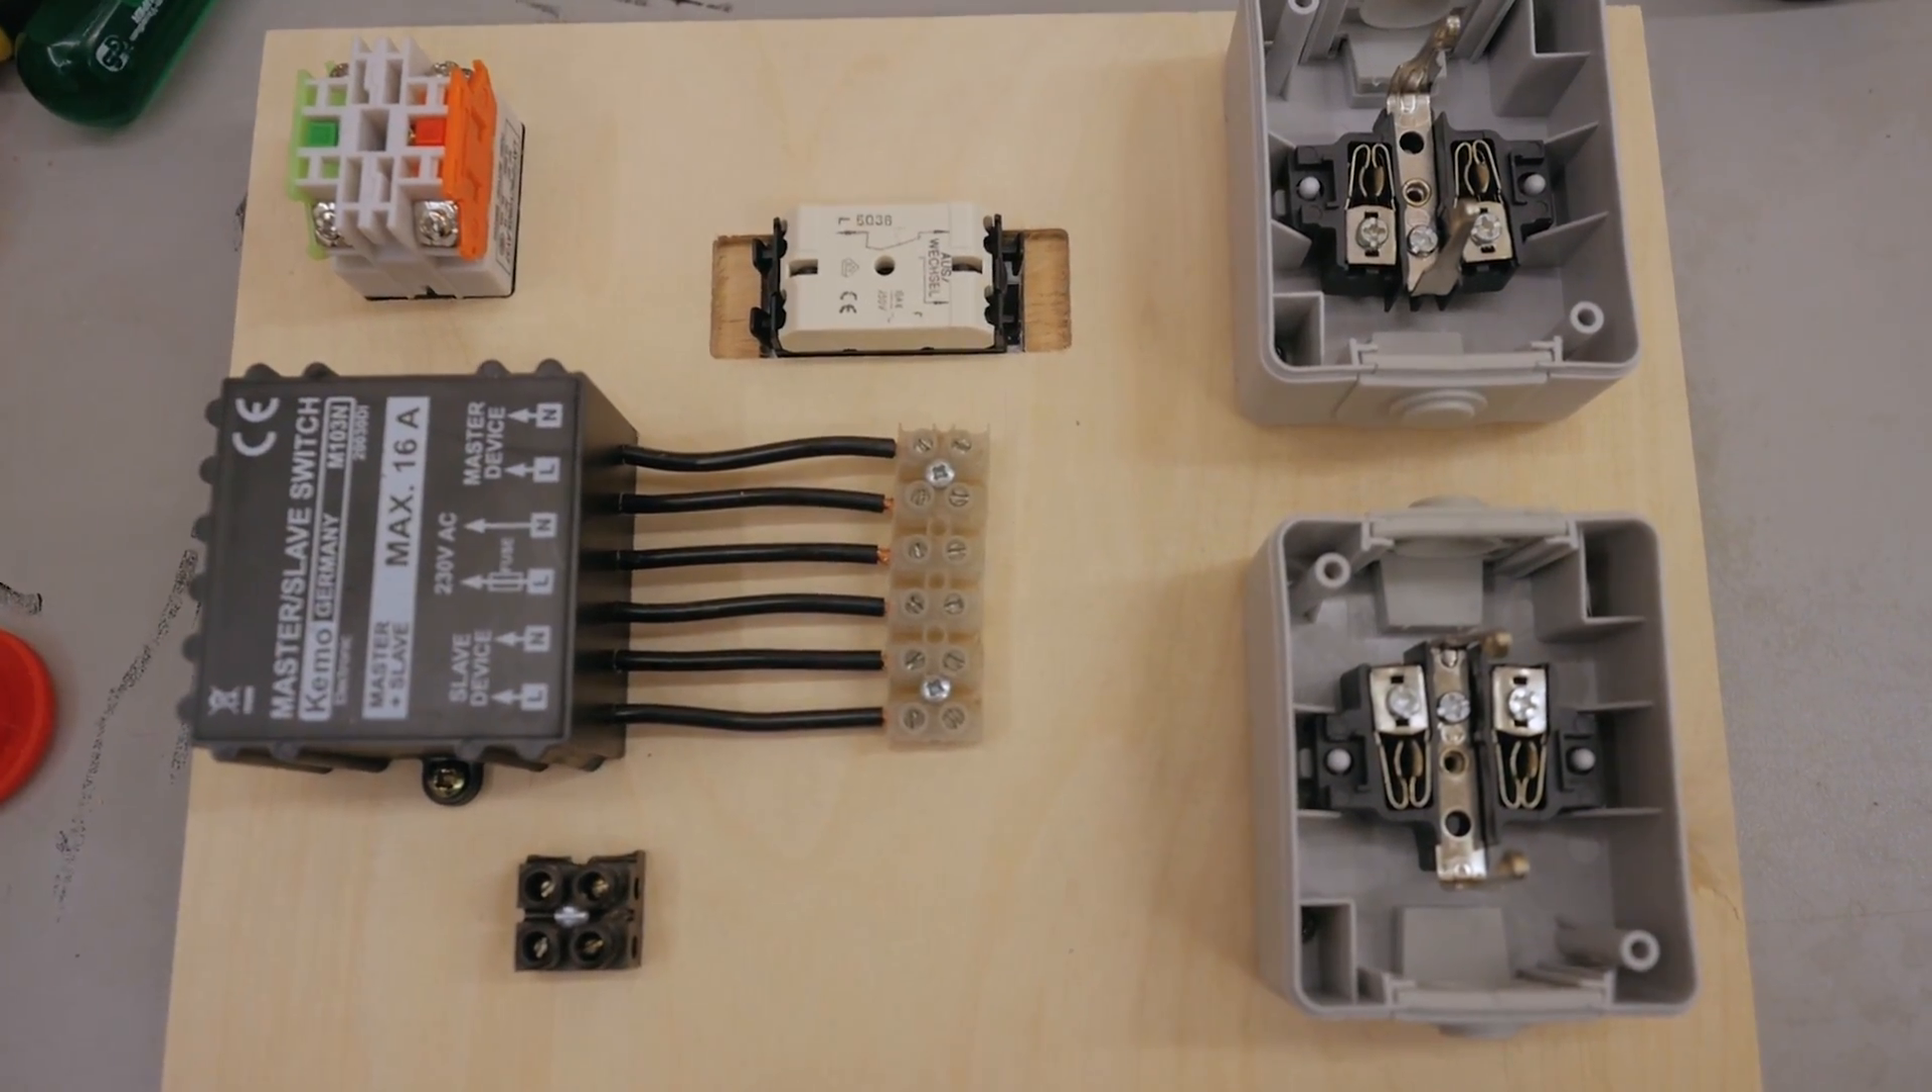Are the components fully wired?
No.